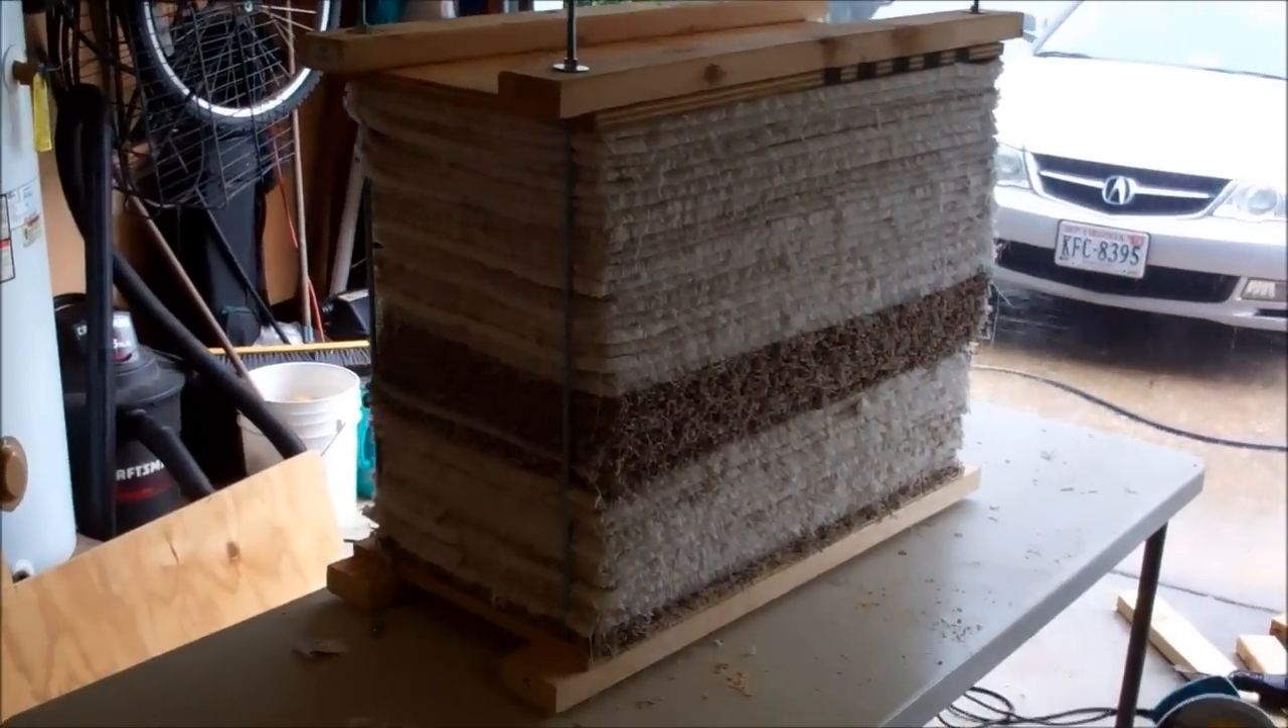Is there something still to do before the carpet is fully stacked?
No.